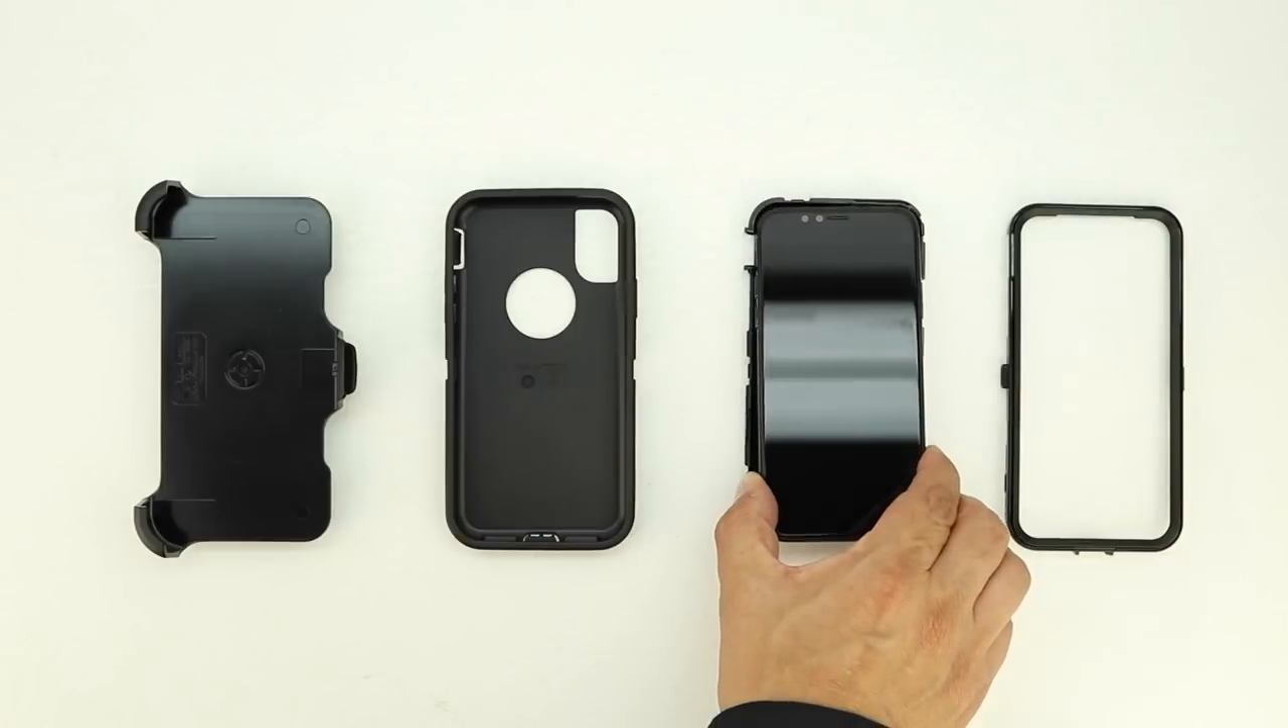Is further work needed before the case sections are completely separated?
No.